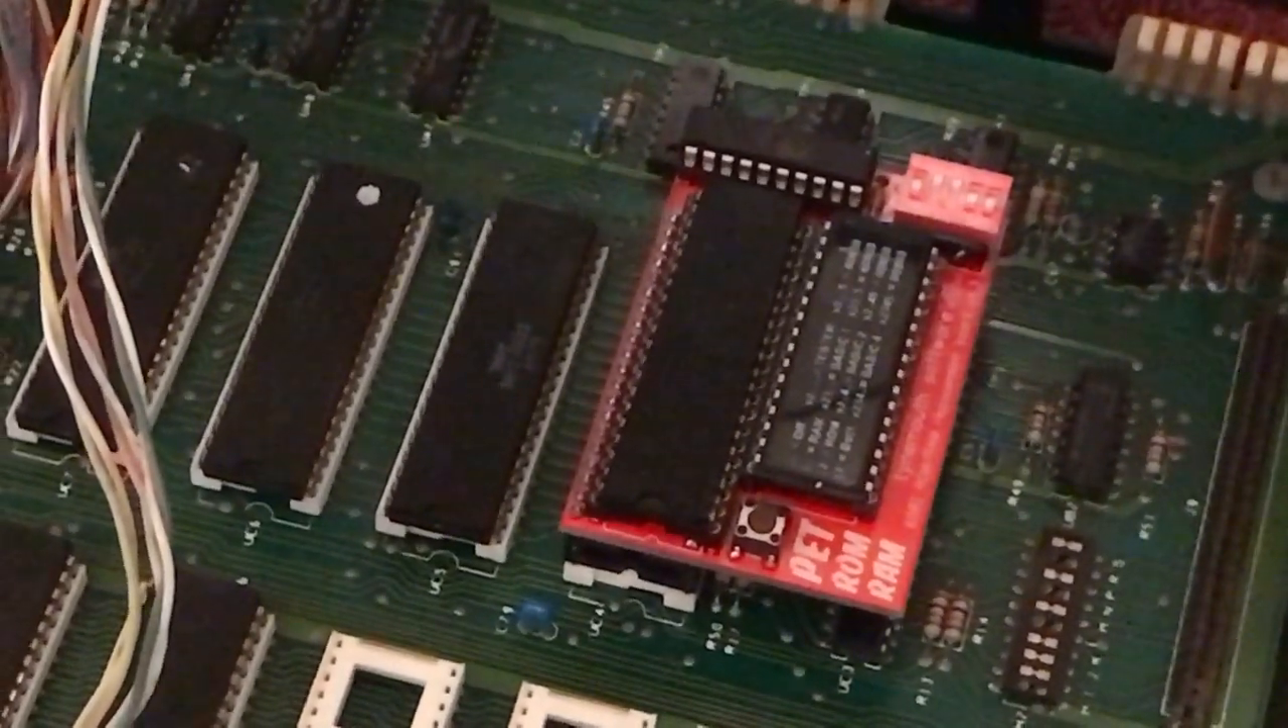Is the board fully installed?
Yes.